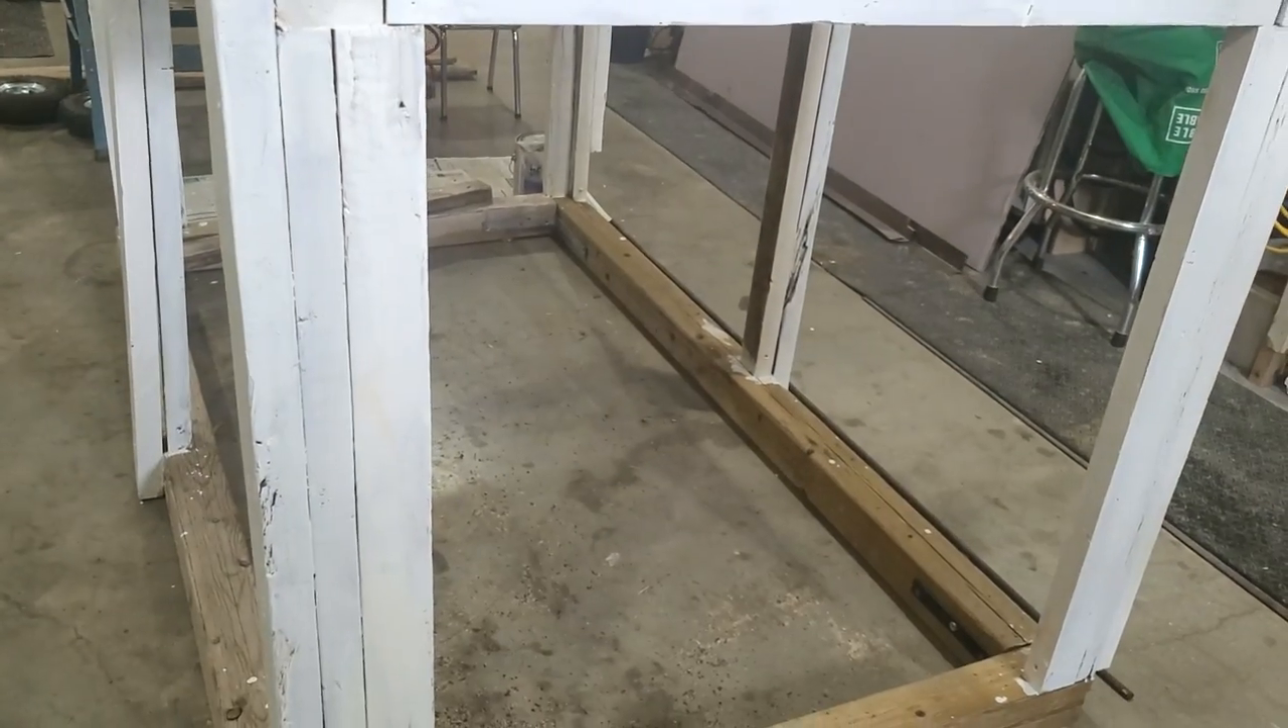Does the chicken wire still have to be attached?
Yes.